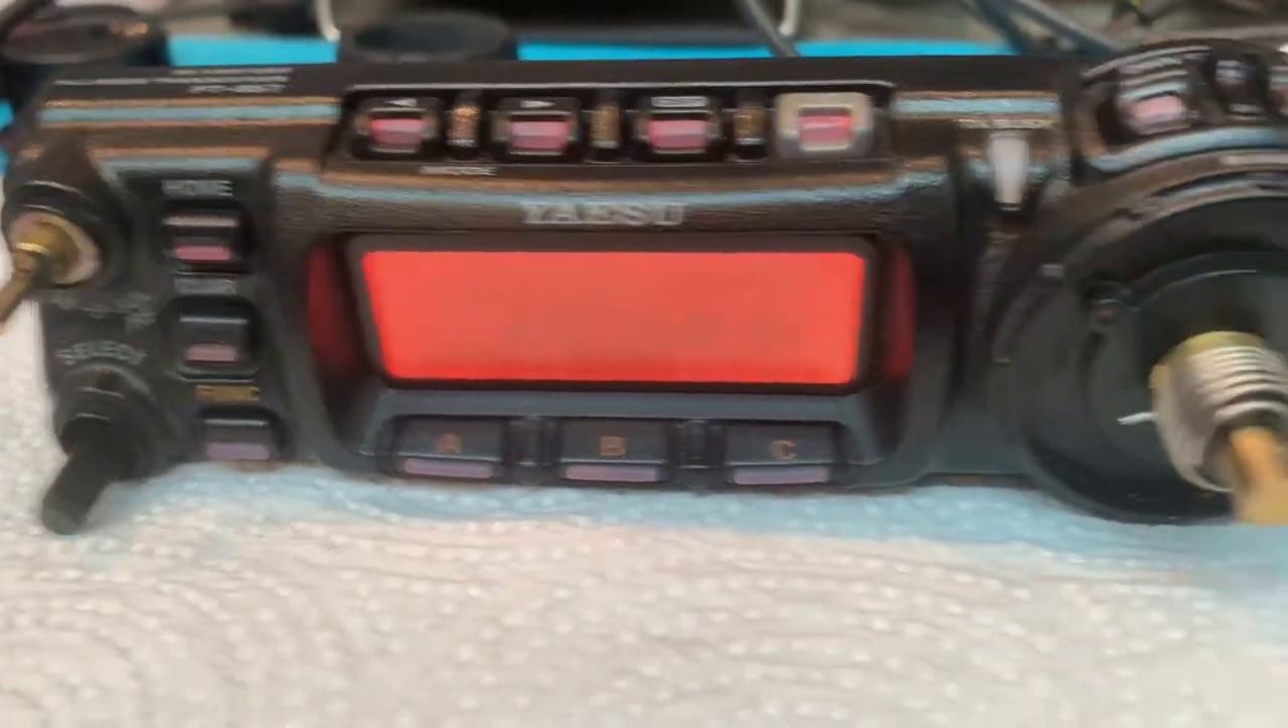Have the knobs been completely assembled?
No.